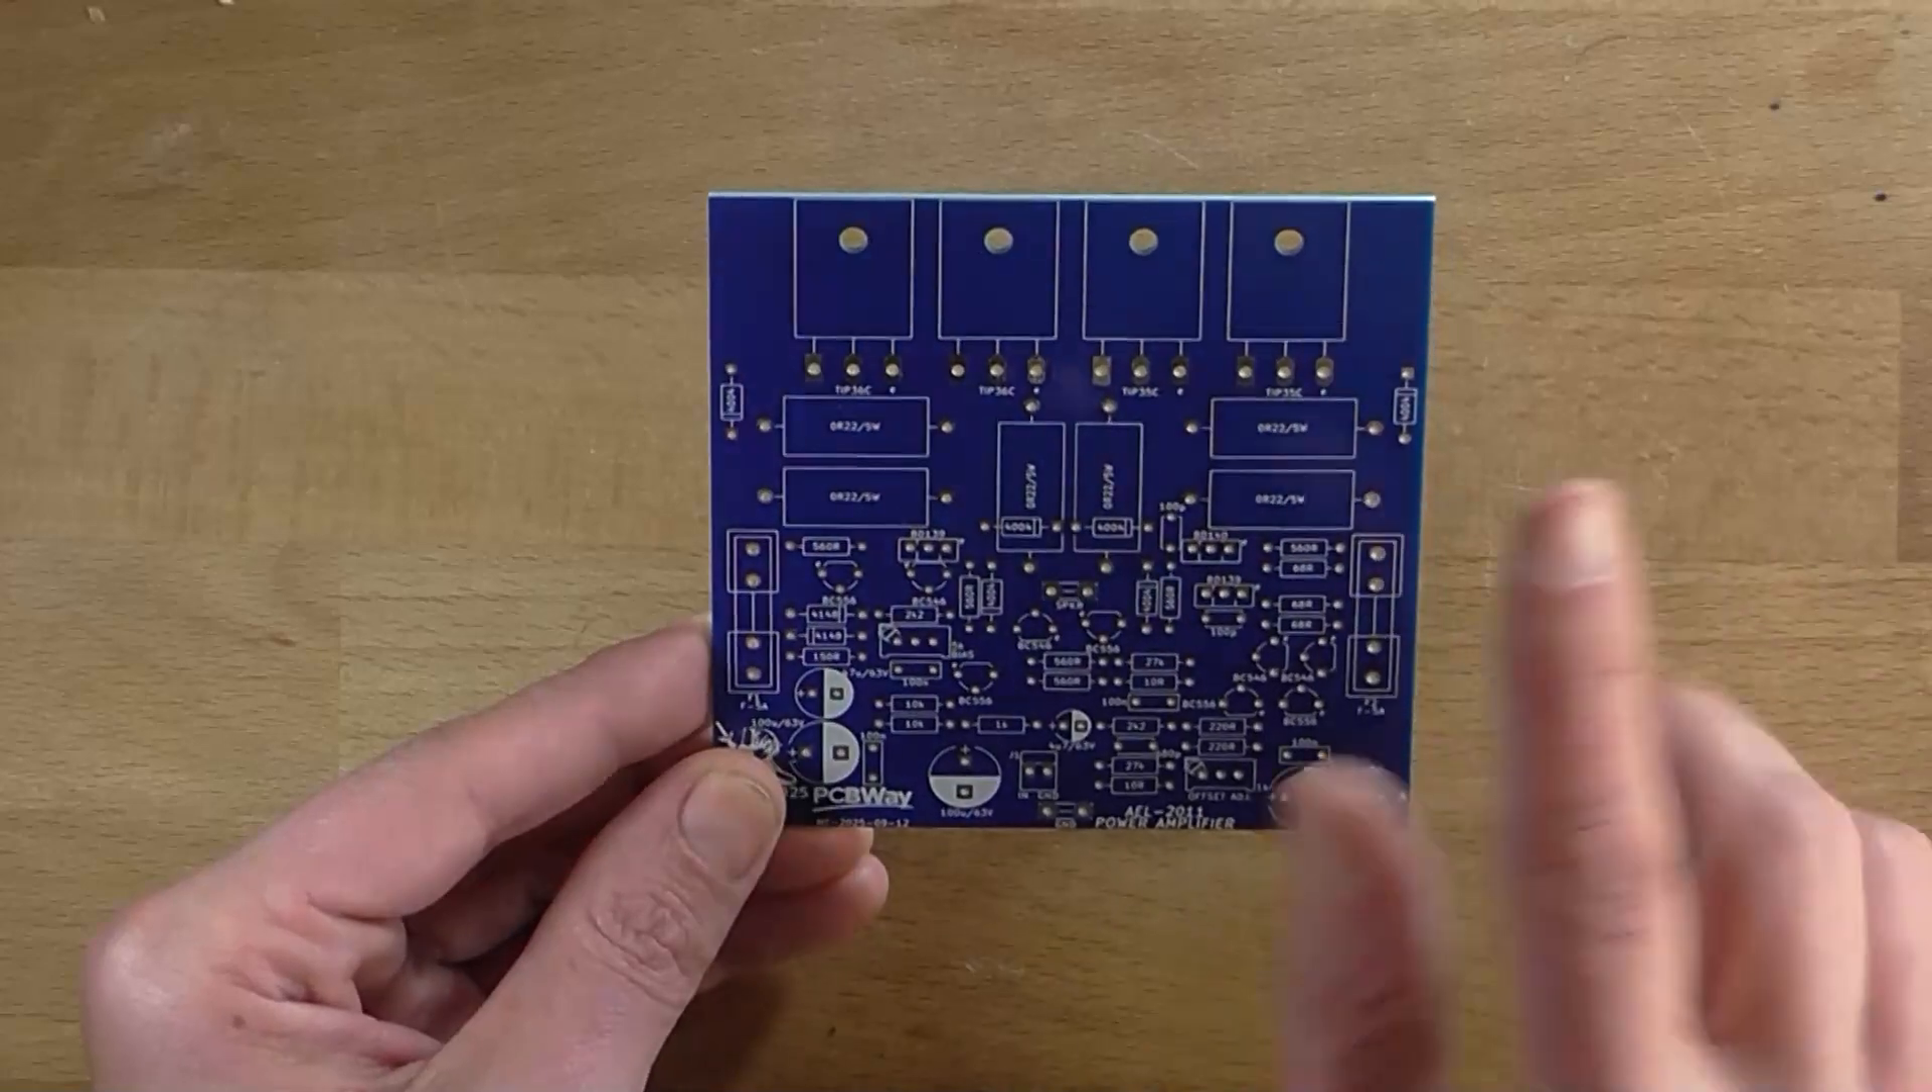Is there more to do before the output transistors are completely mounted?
Yes.